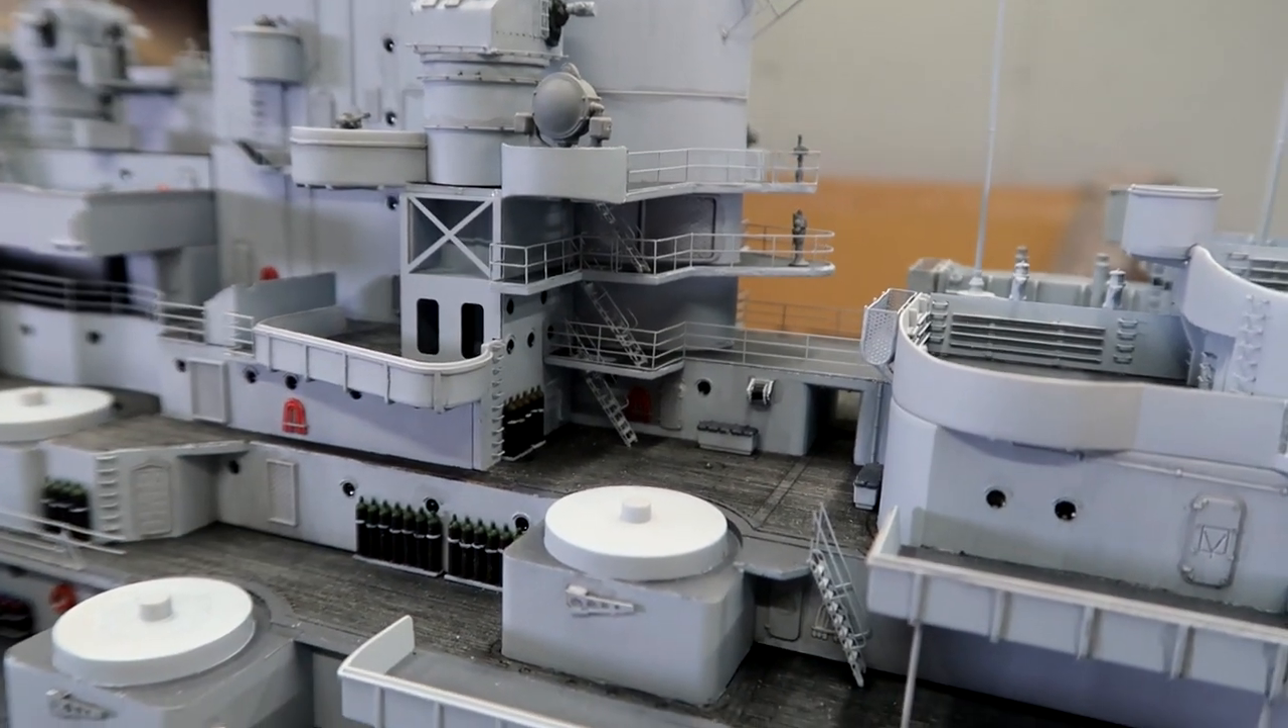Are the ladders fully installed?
Yes.